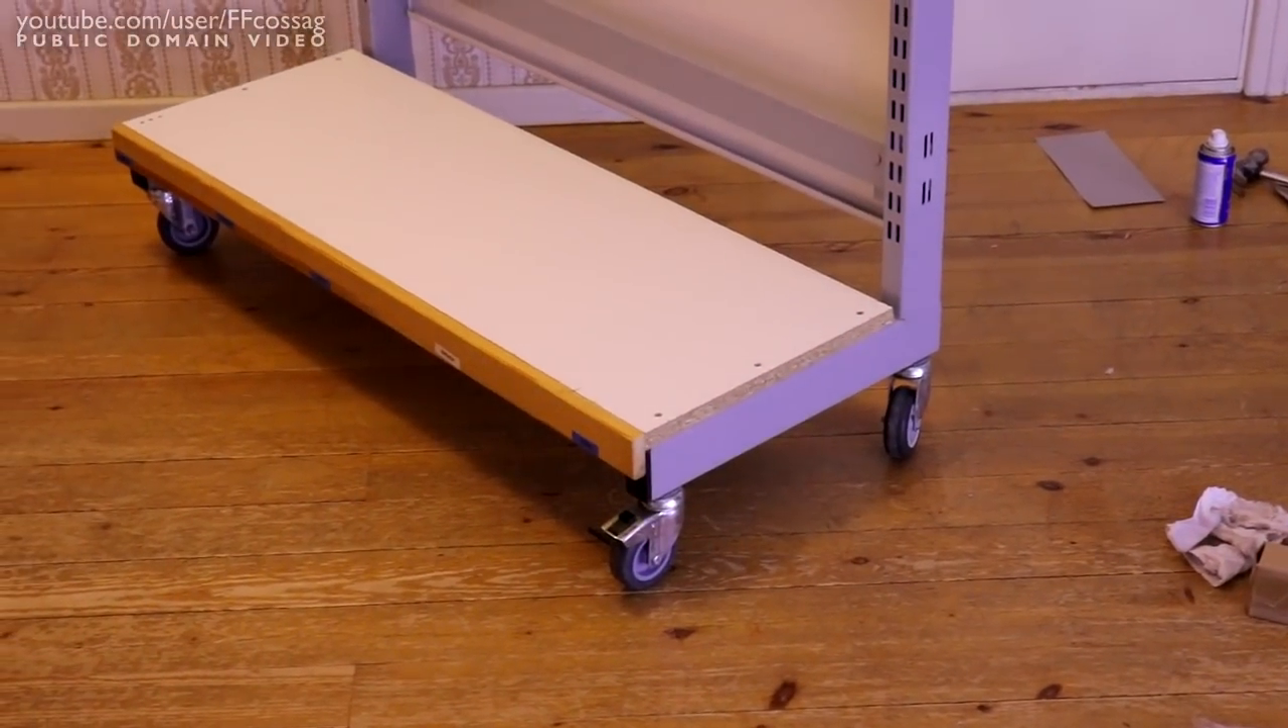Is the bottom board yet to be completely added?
No.